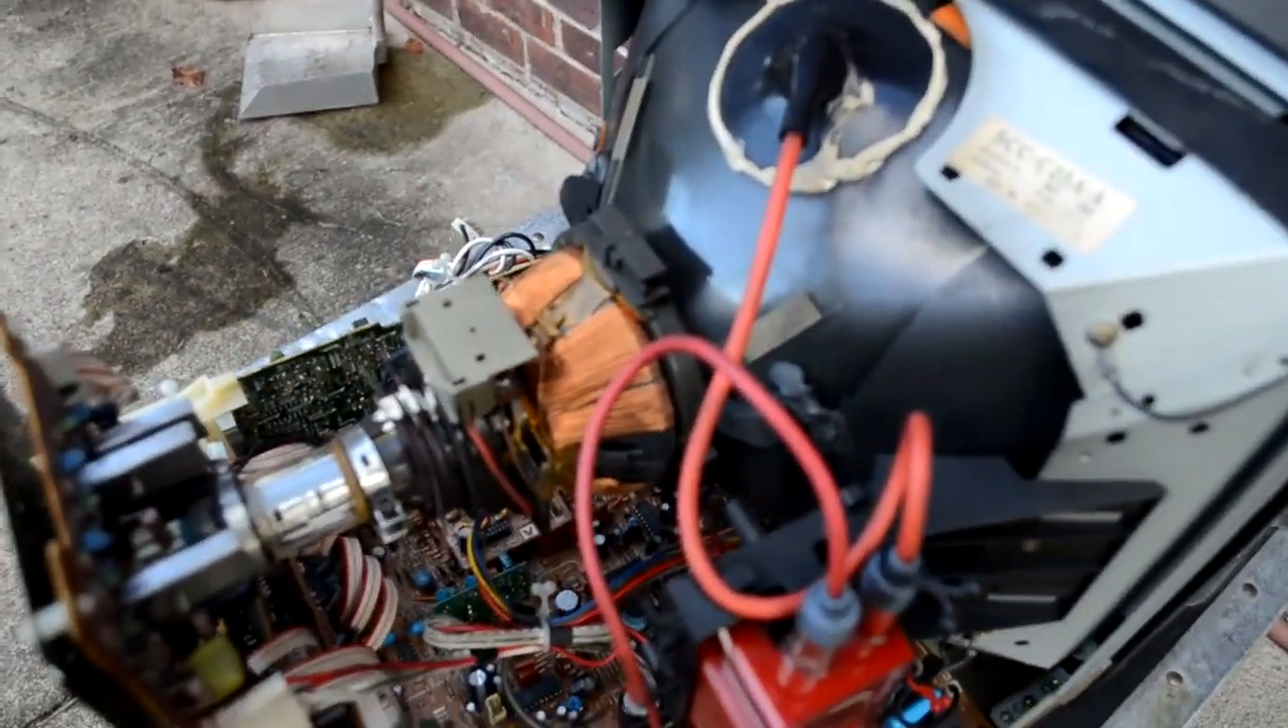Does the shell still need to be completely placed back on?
Yes.